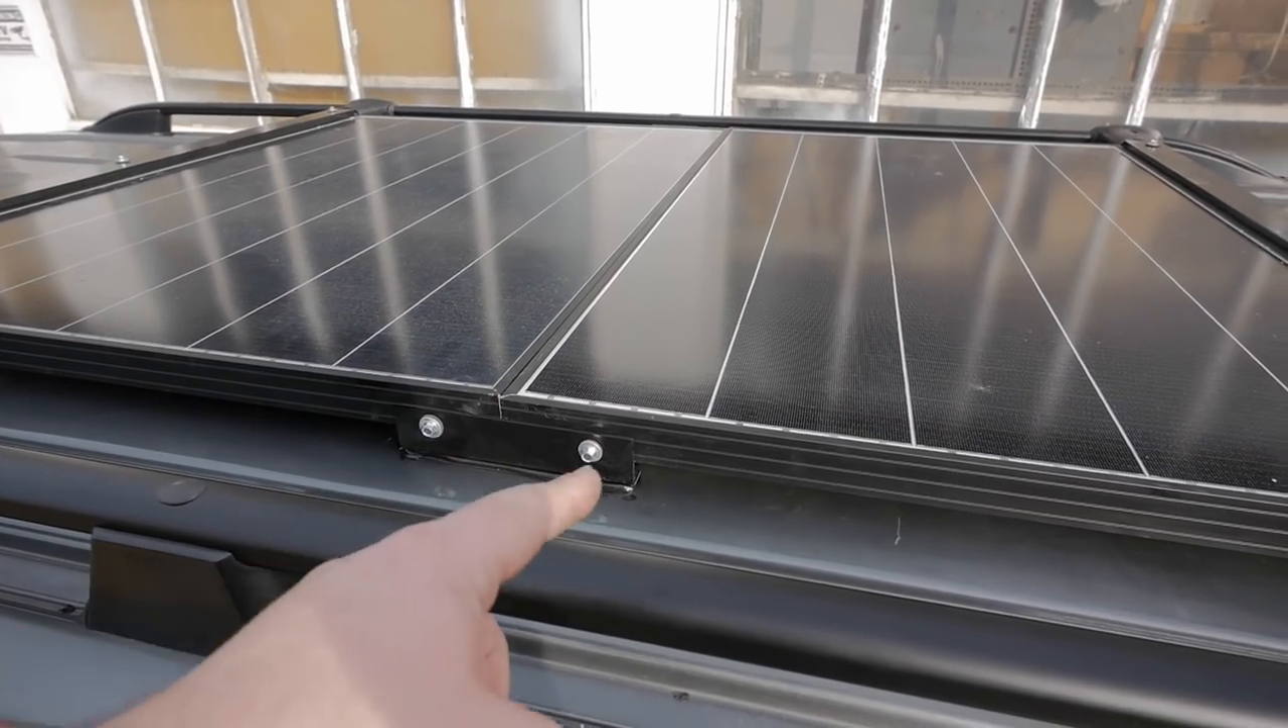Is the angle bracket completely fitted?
Yes.